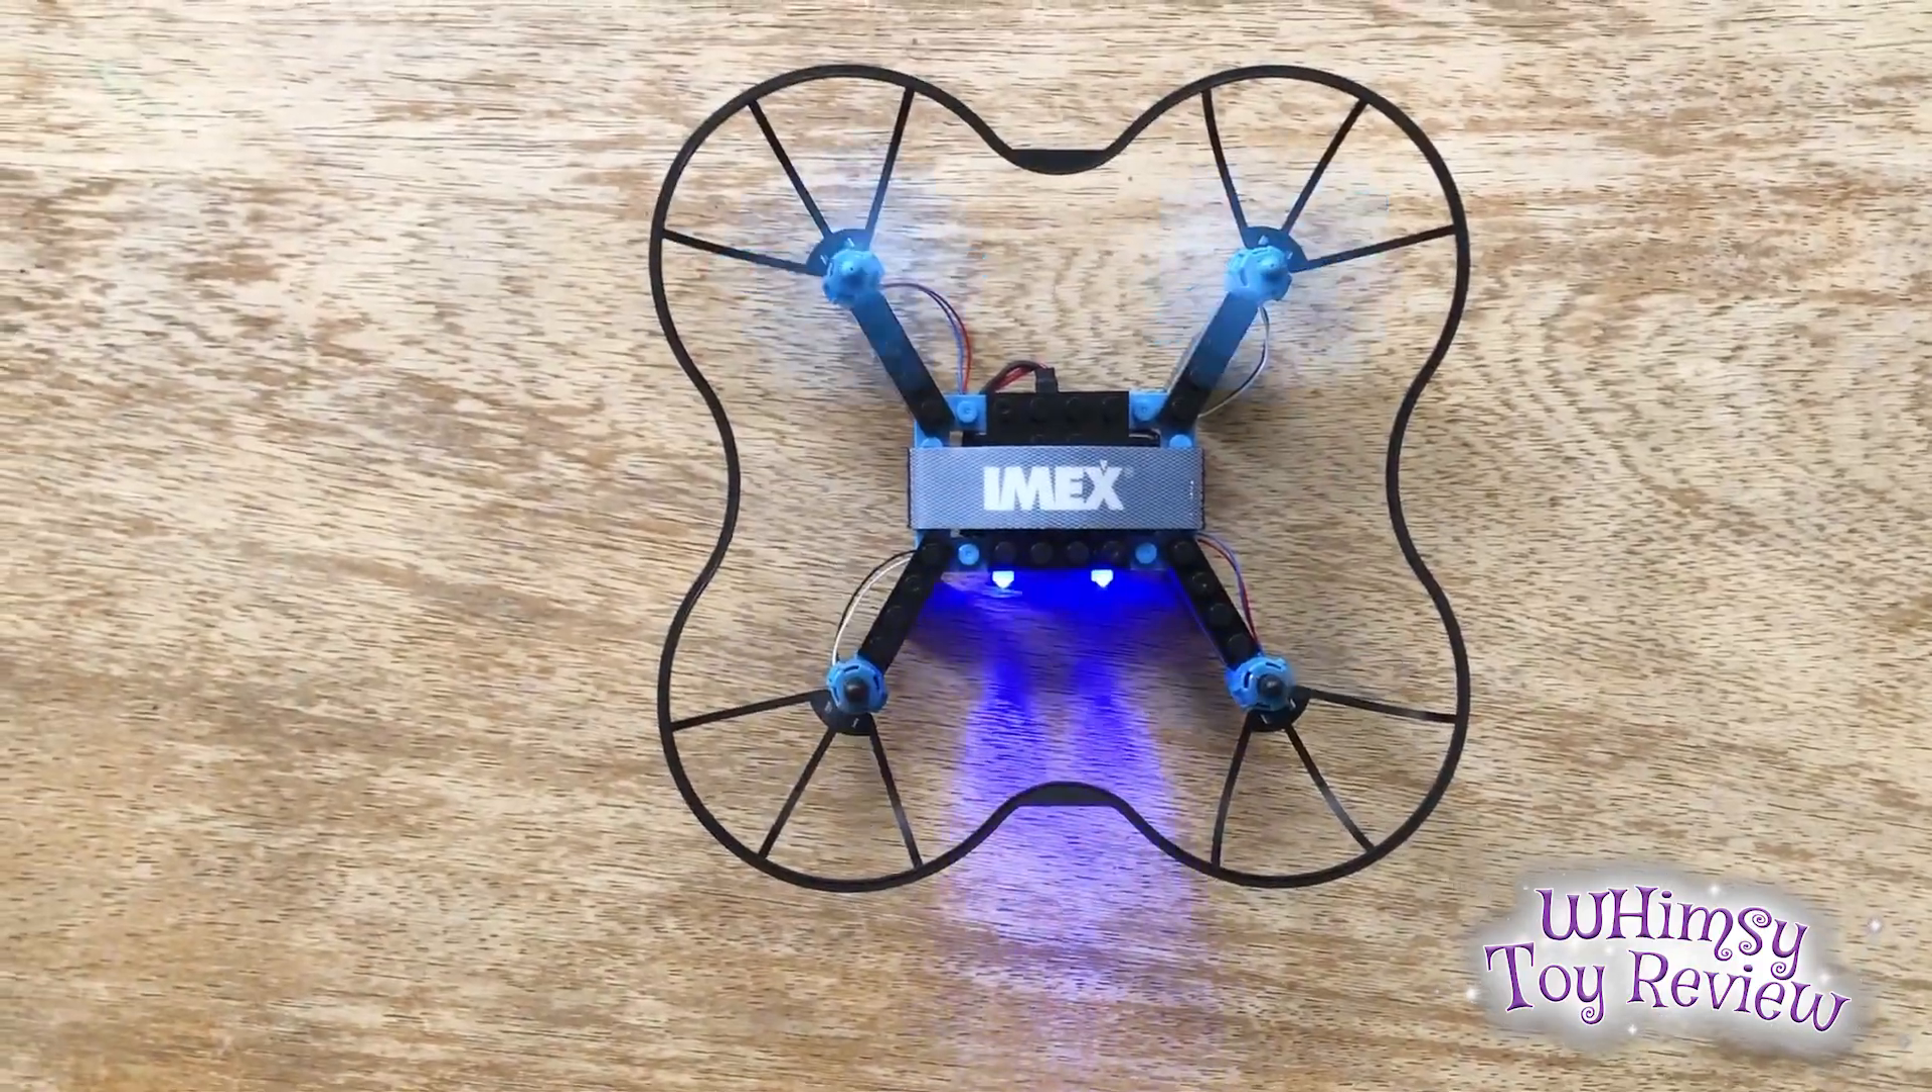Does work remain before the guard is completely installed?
No.